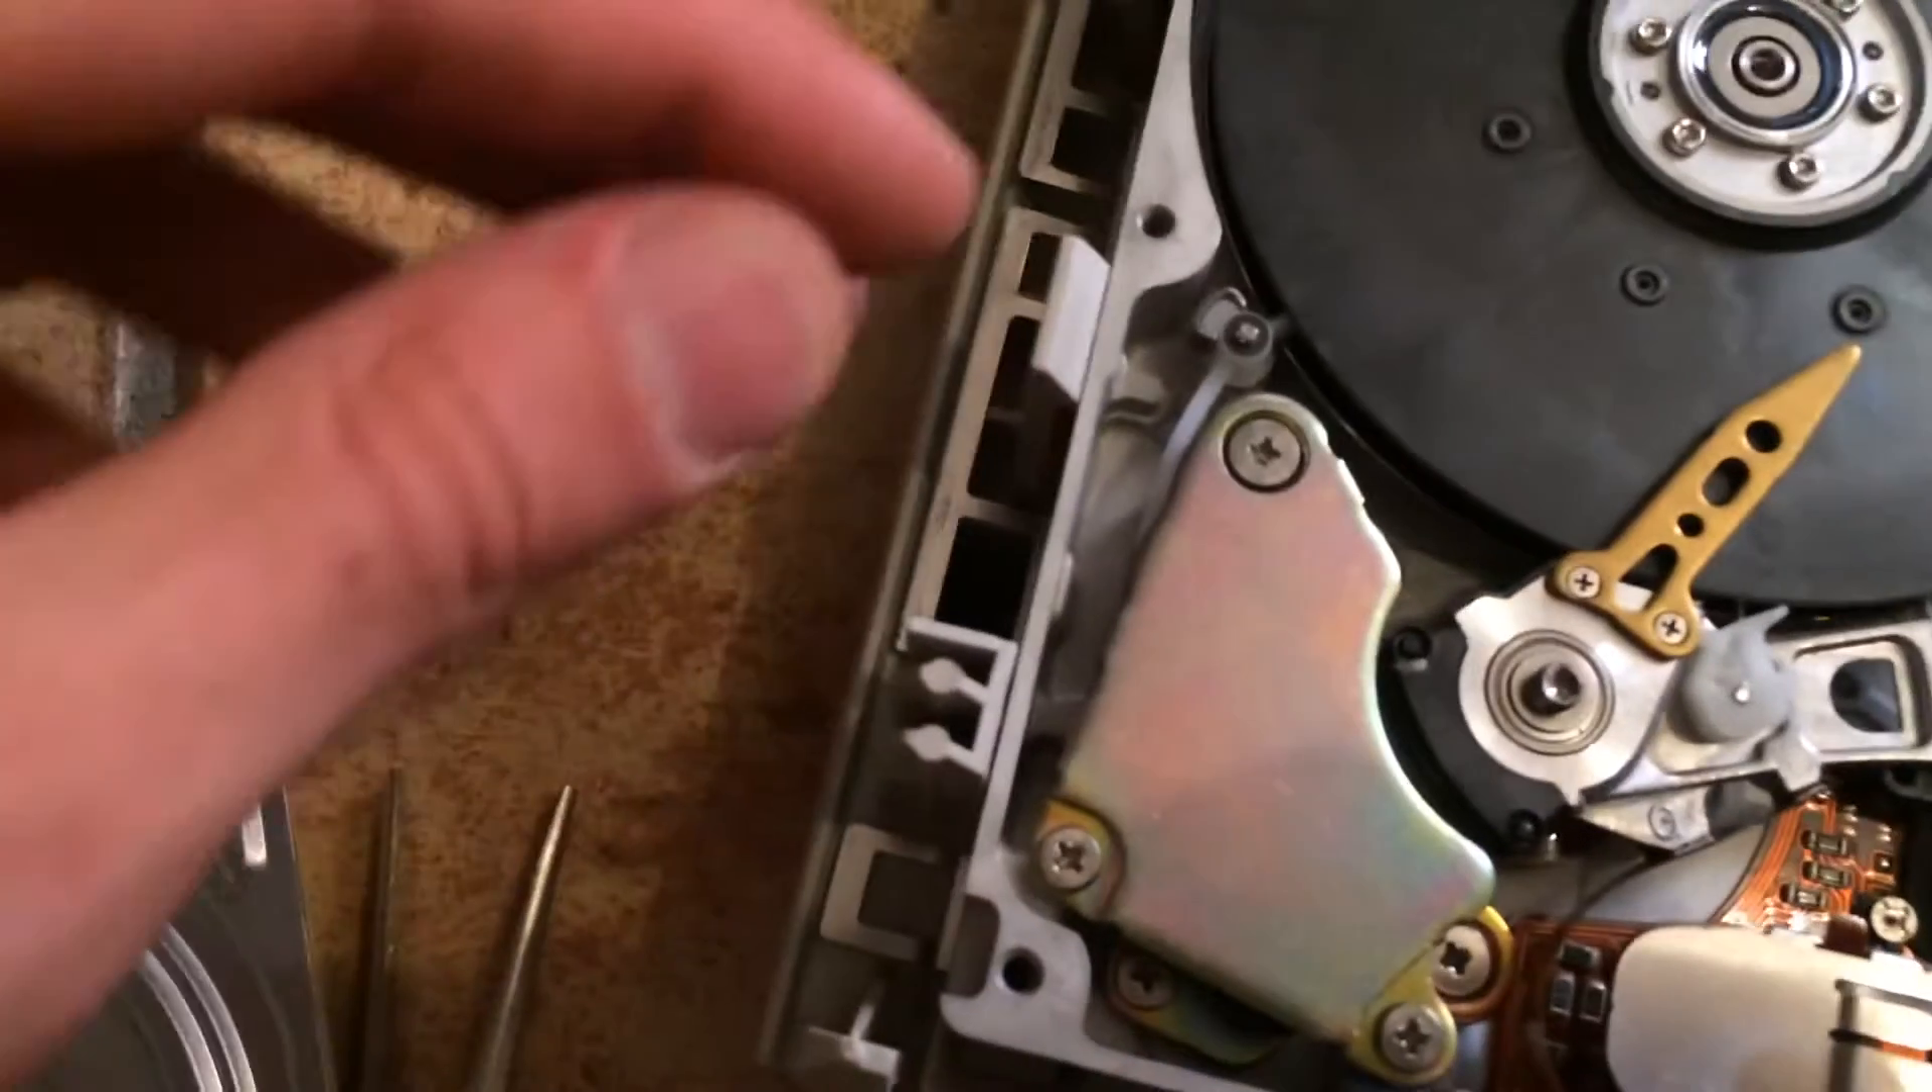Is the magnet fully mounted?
Yes.